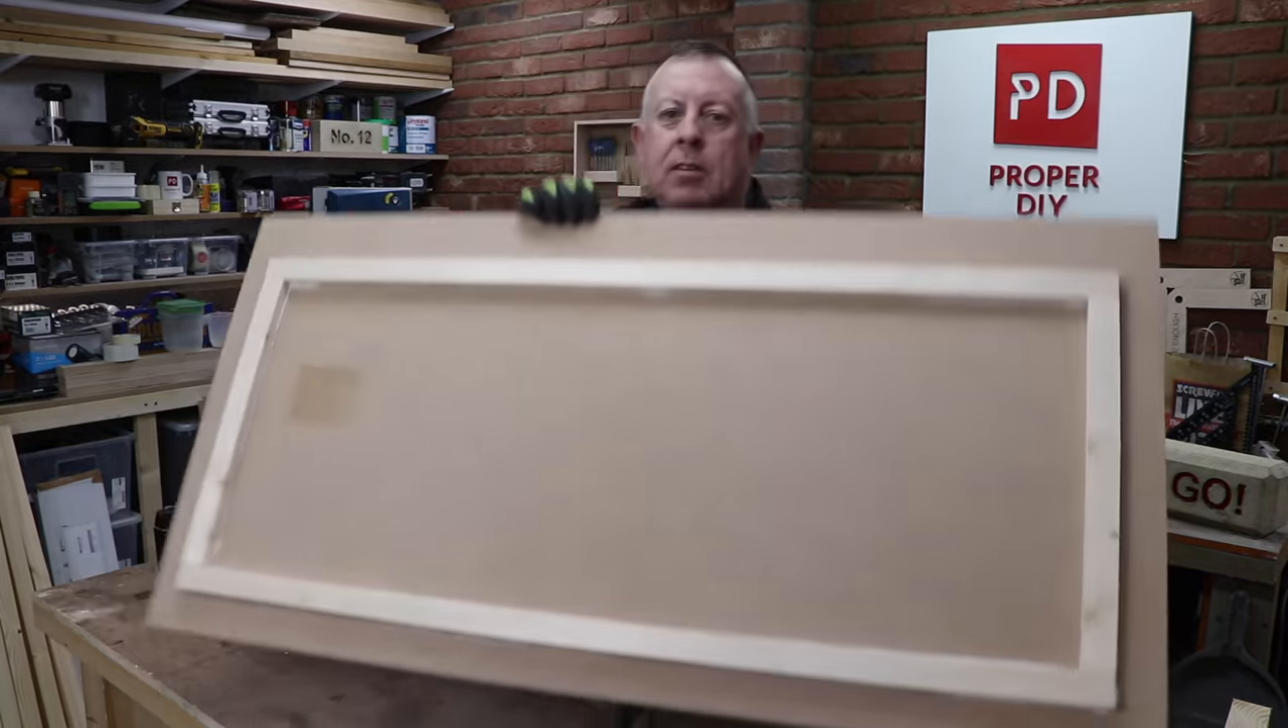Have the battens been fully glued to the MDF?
Yes.